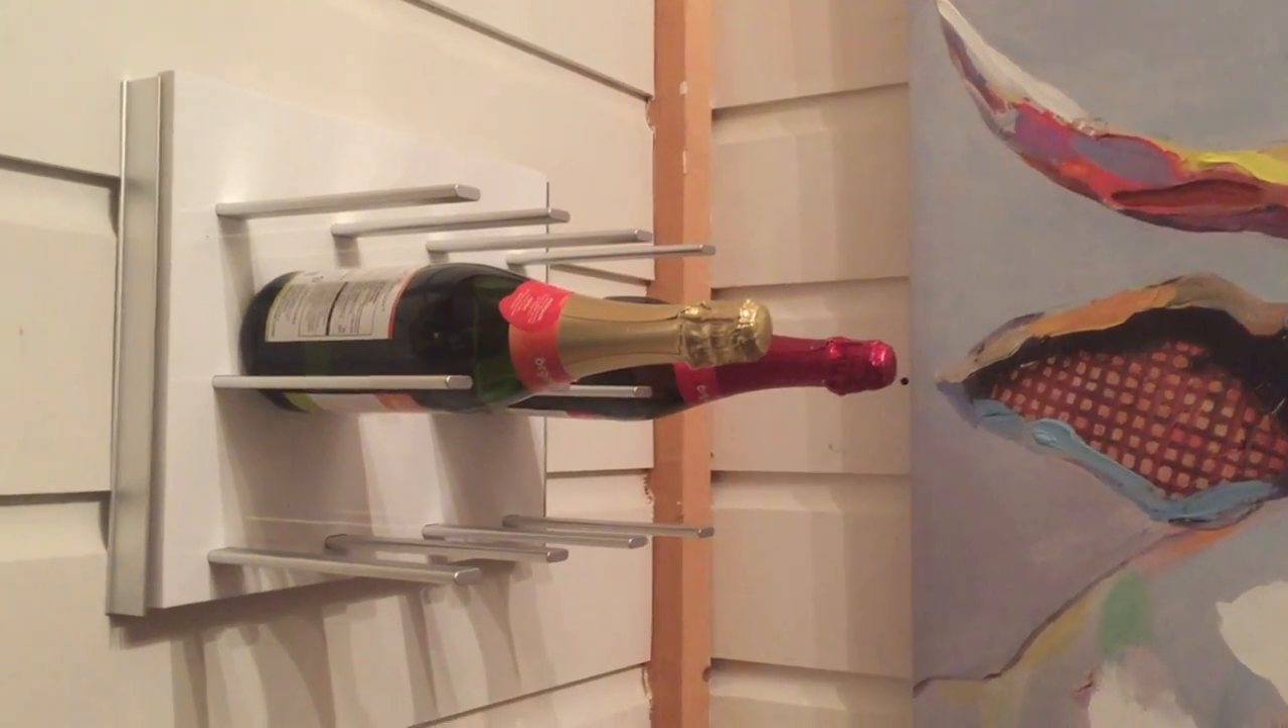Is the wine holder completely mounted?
Yes.